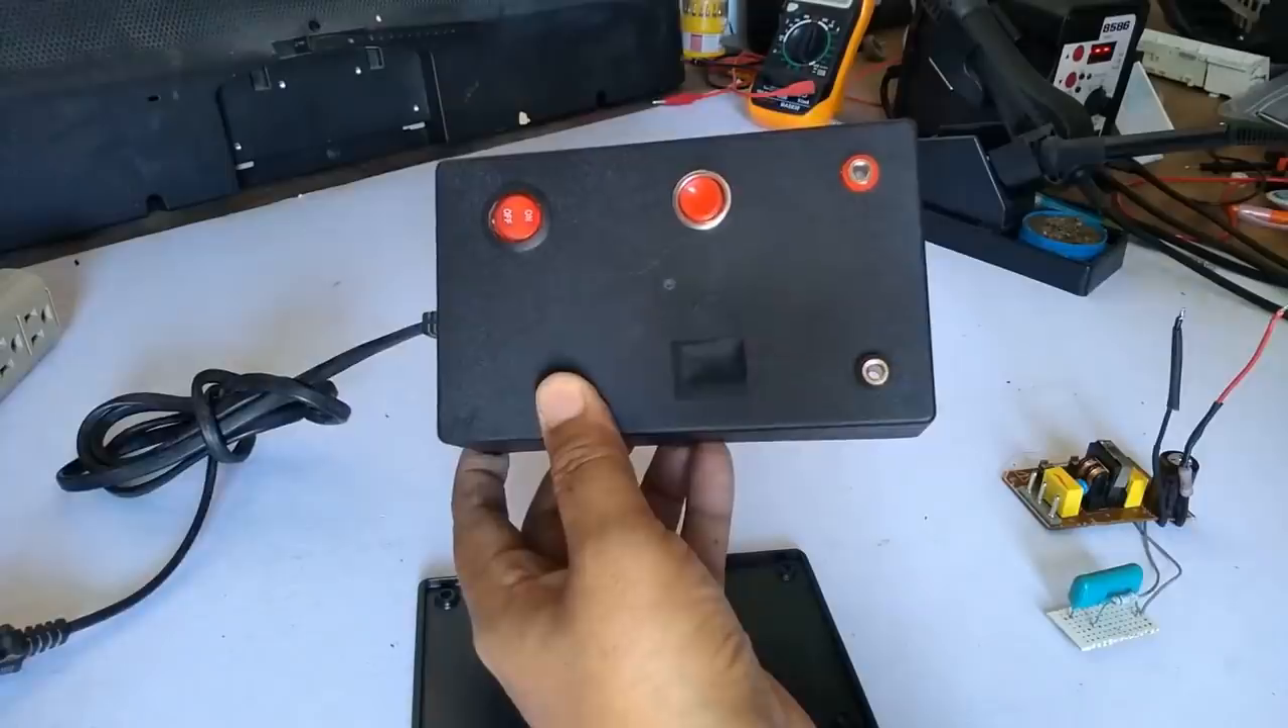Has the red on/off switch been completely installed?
Yes.